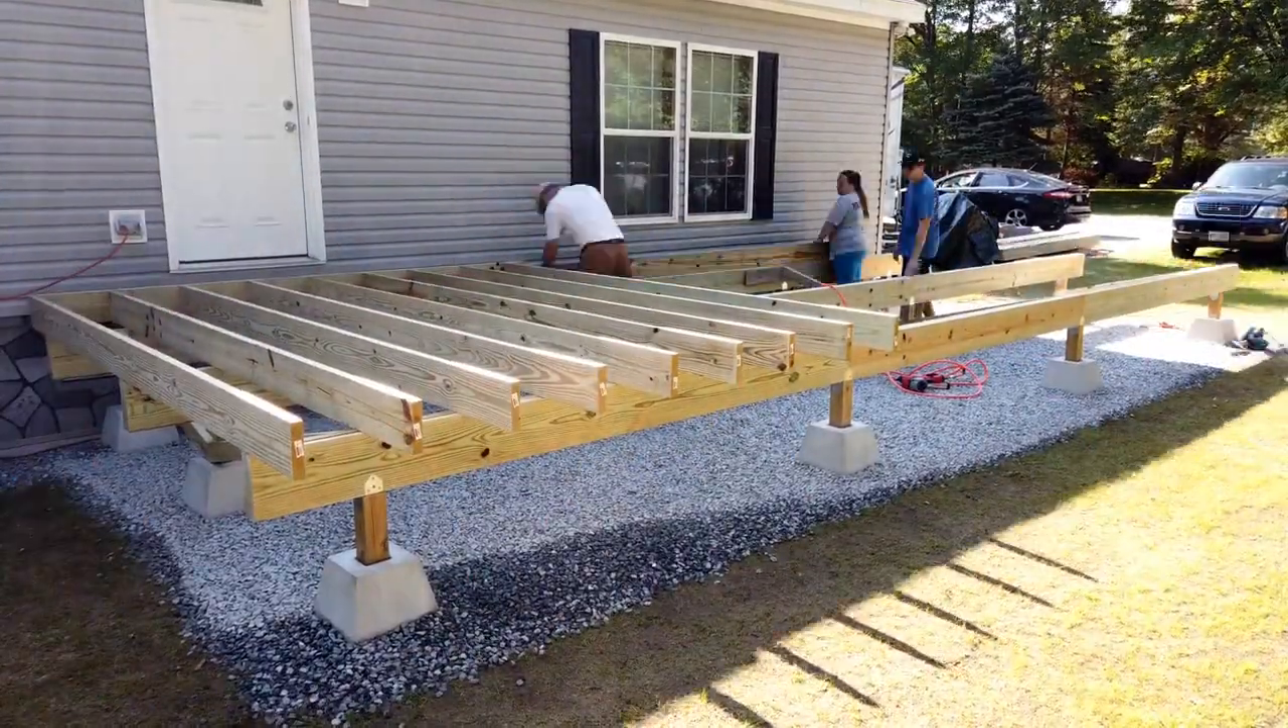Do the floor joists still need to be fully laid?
Yes.